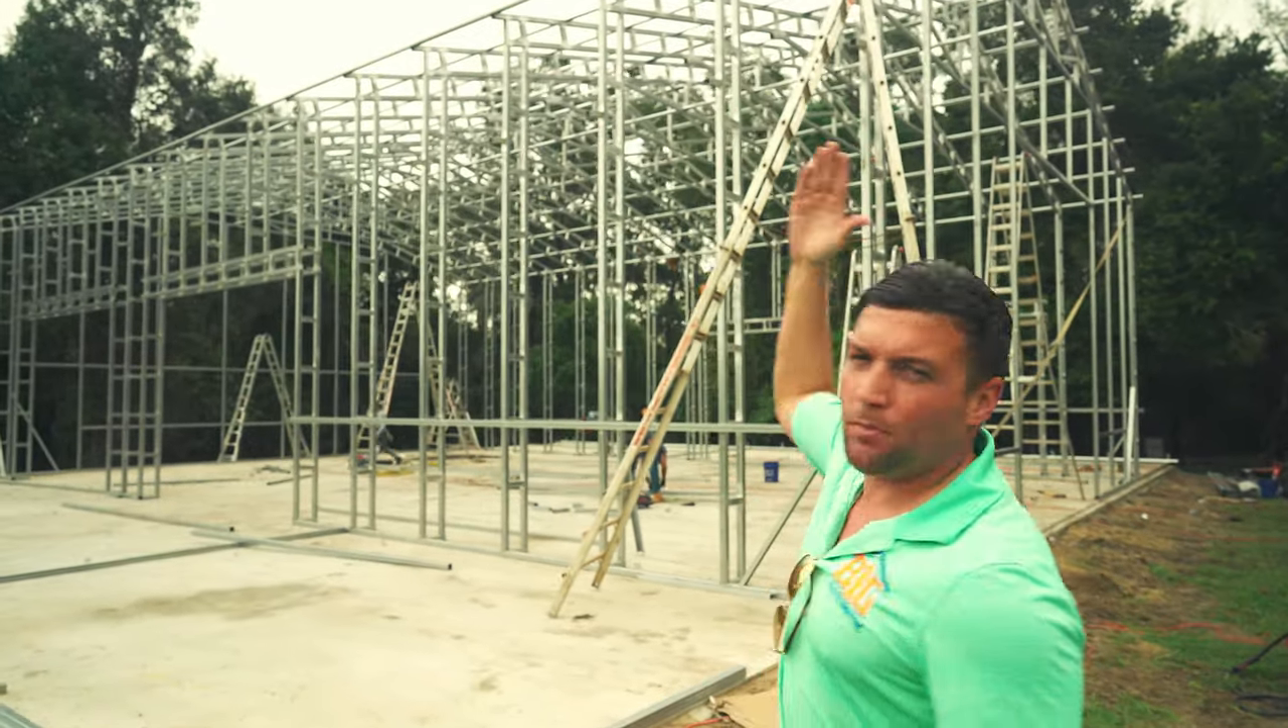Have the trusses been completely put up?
Yes.